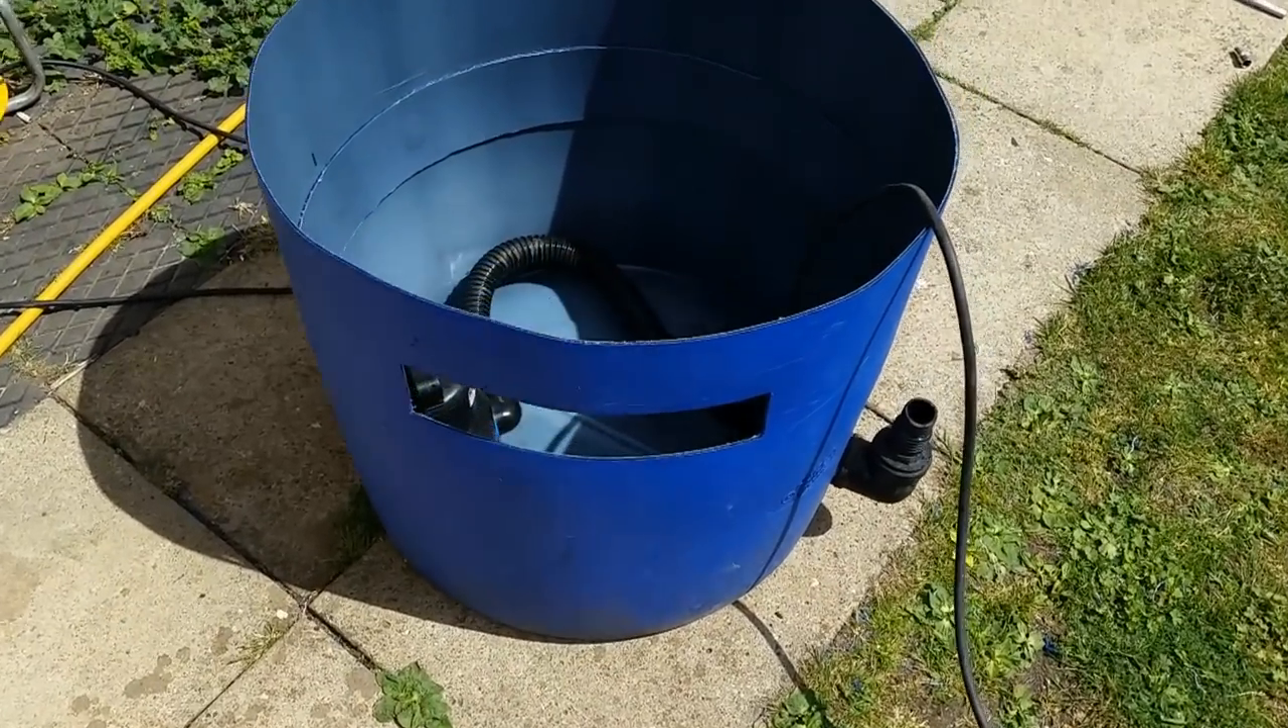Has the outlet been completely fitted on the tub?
Yes.